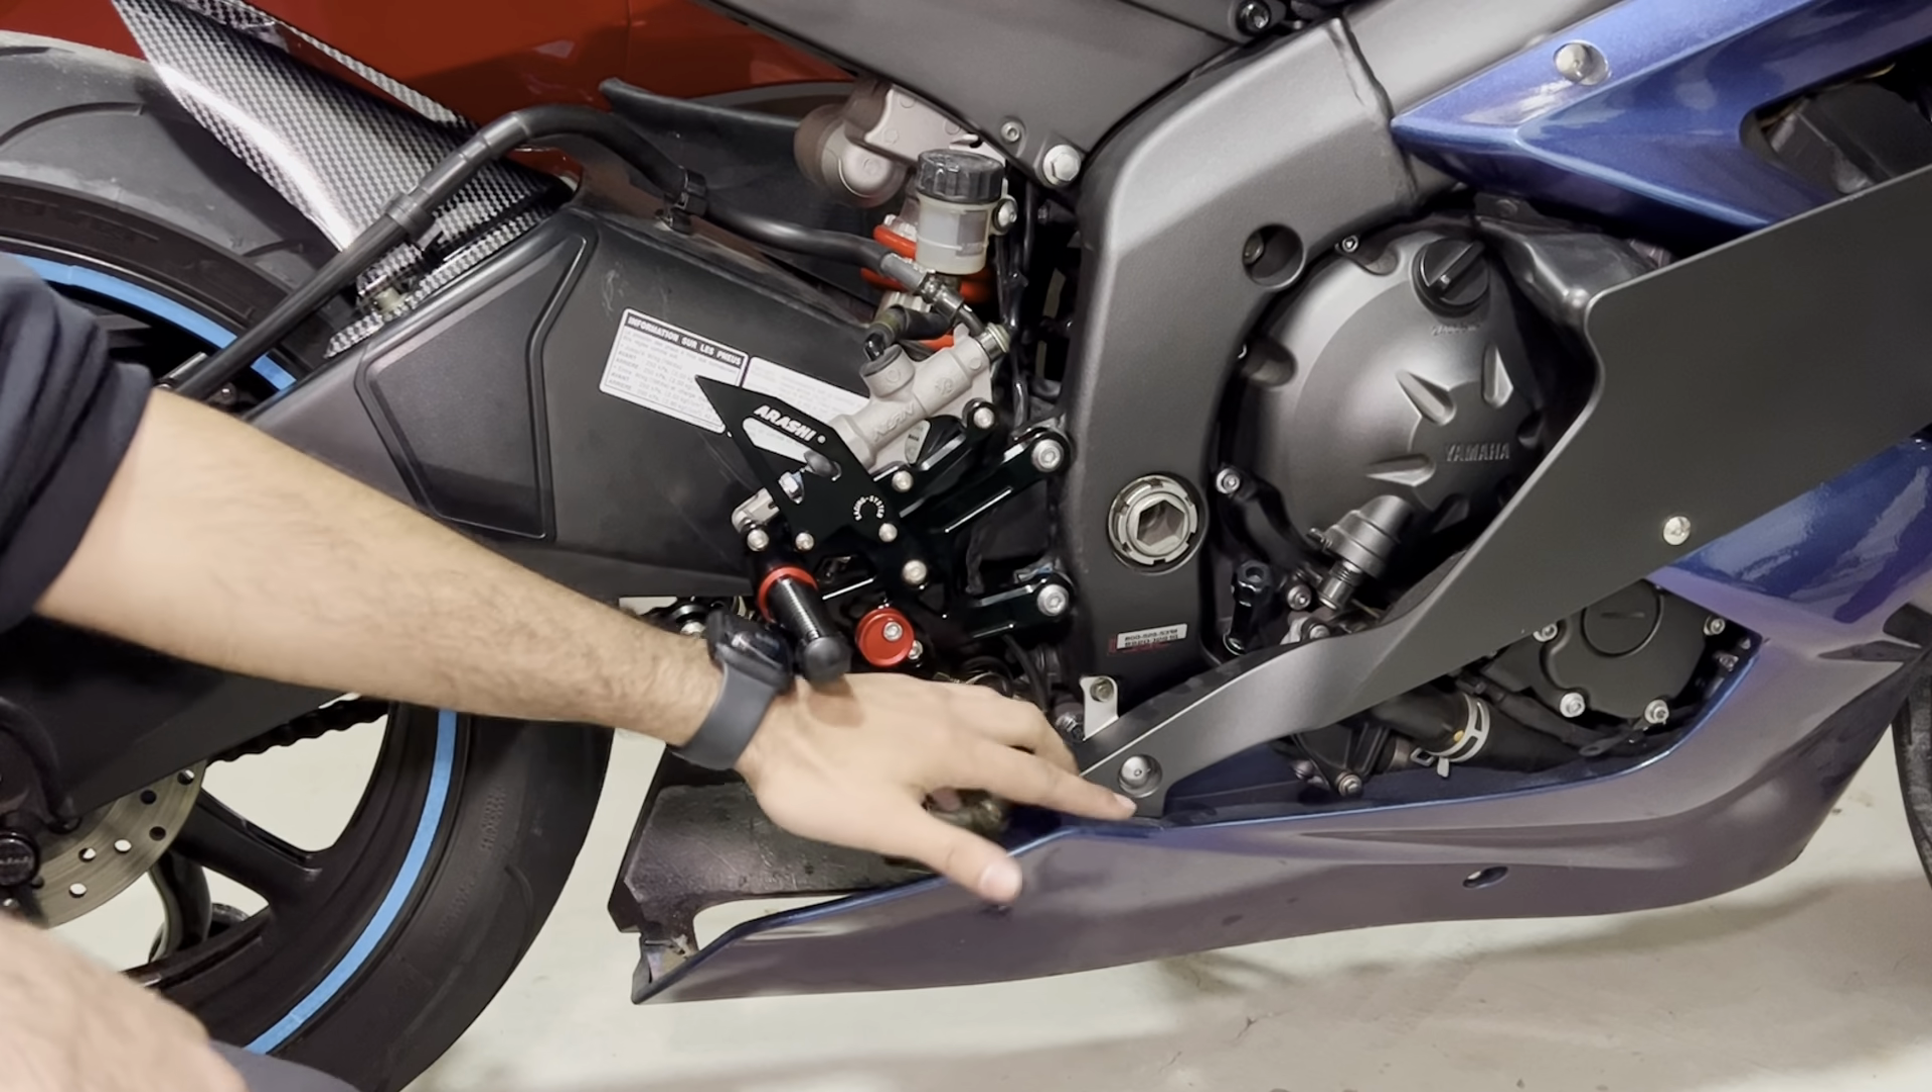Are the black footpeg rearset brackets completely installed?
Yes.